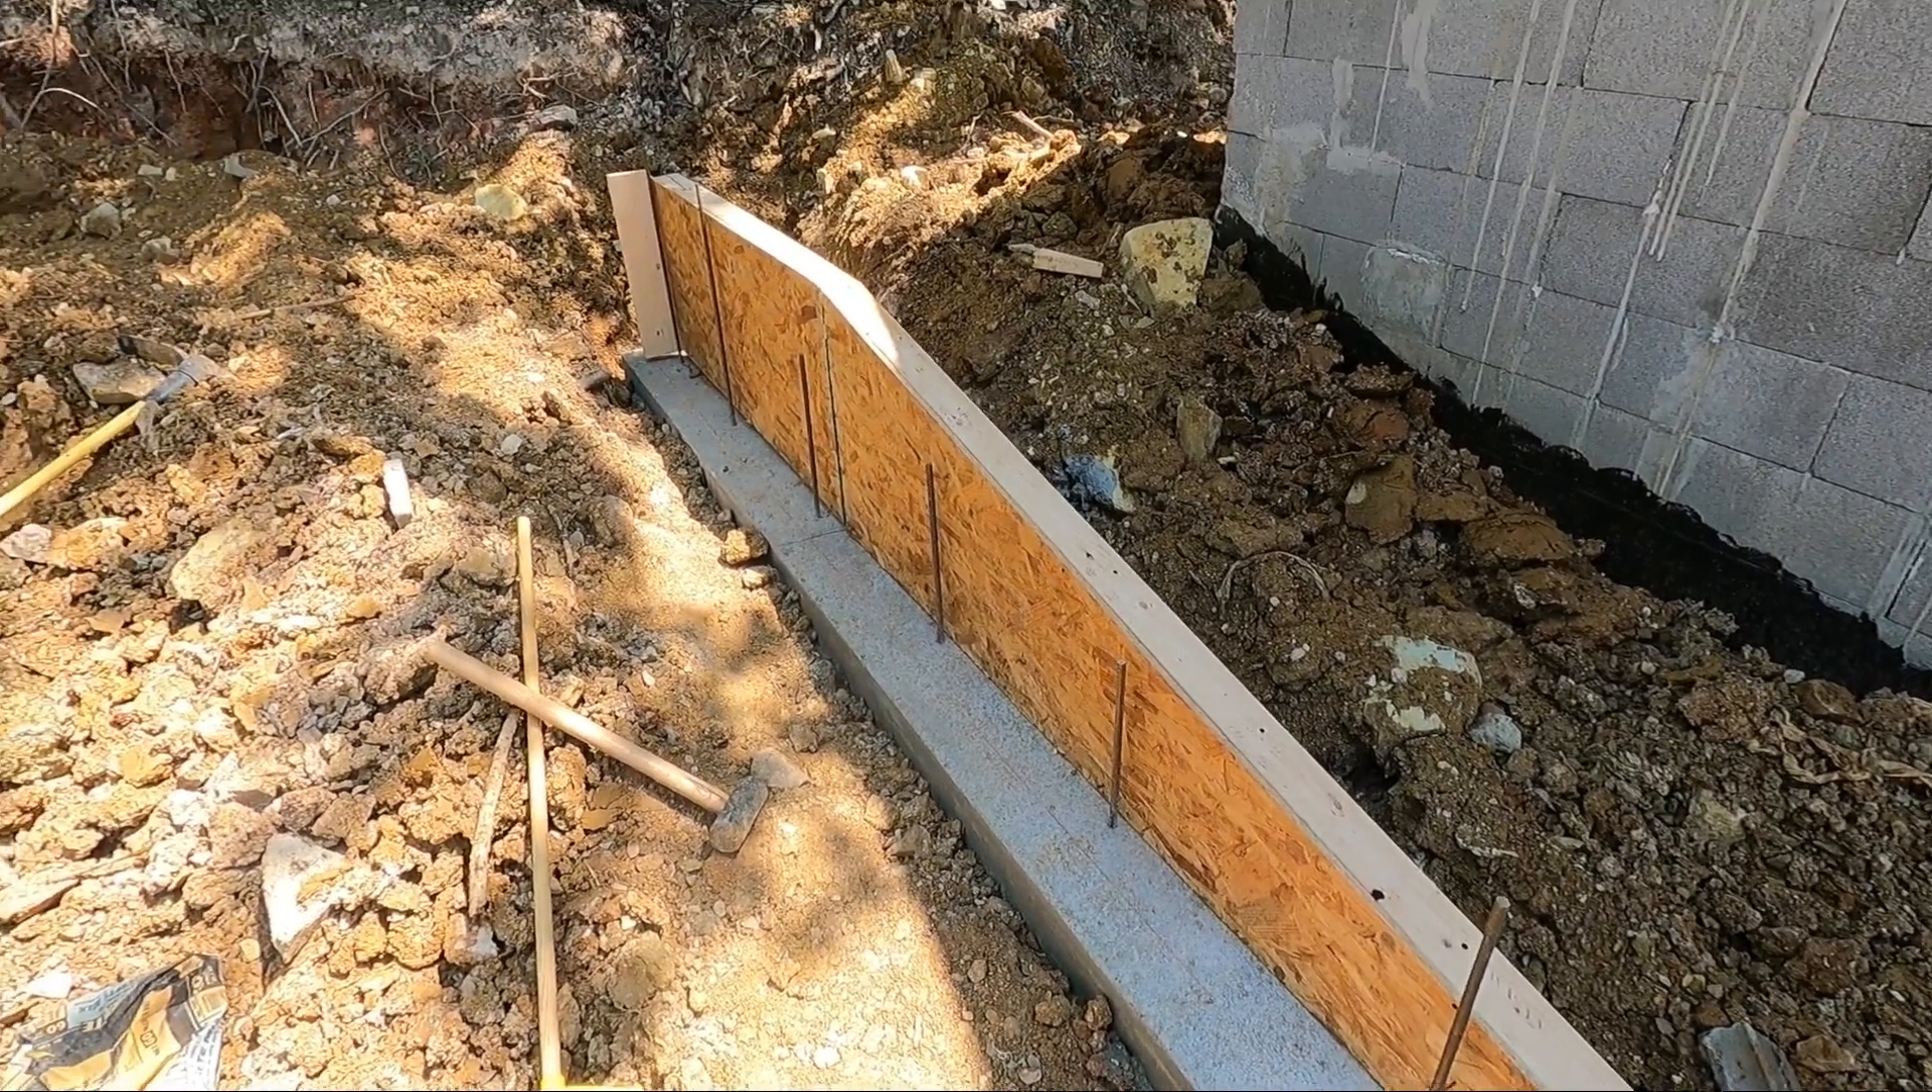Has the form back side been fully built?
Yes.